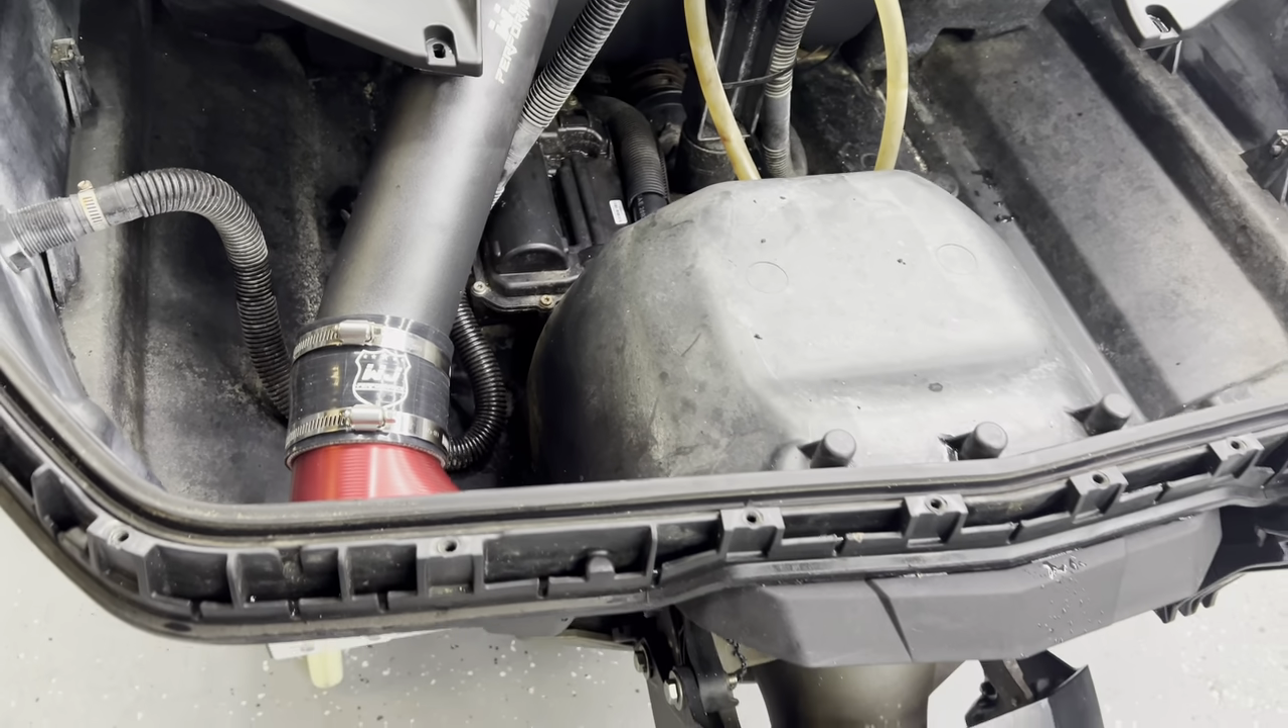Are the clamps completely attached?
Yes.